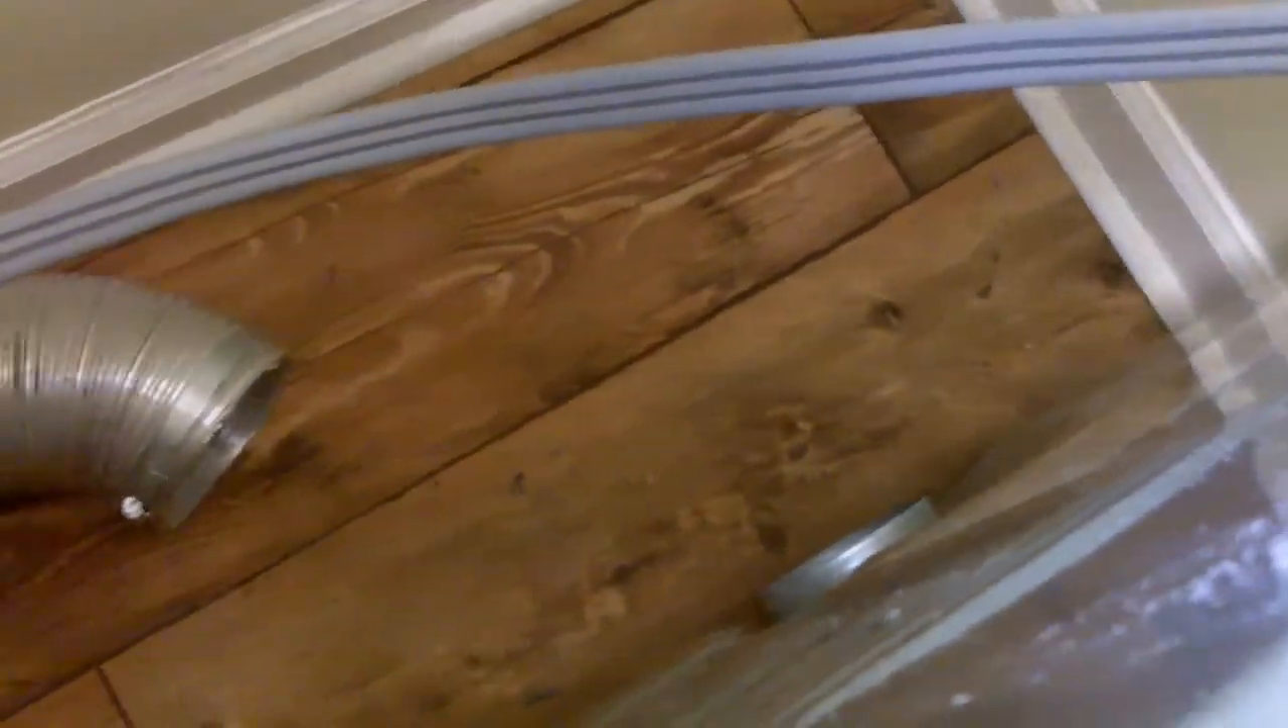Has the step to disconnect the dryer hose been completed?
Yes.